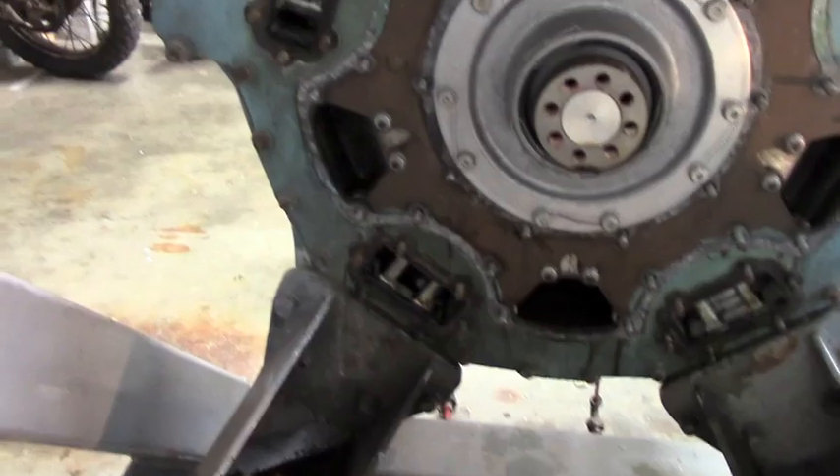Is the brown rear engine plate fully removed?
No.